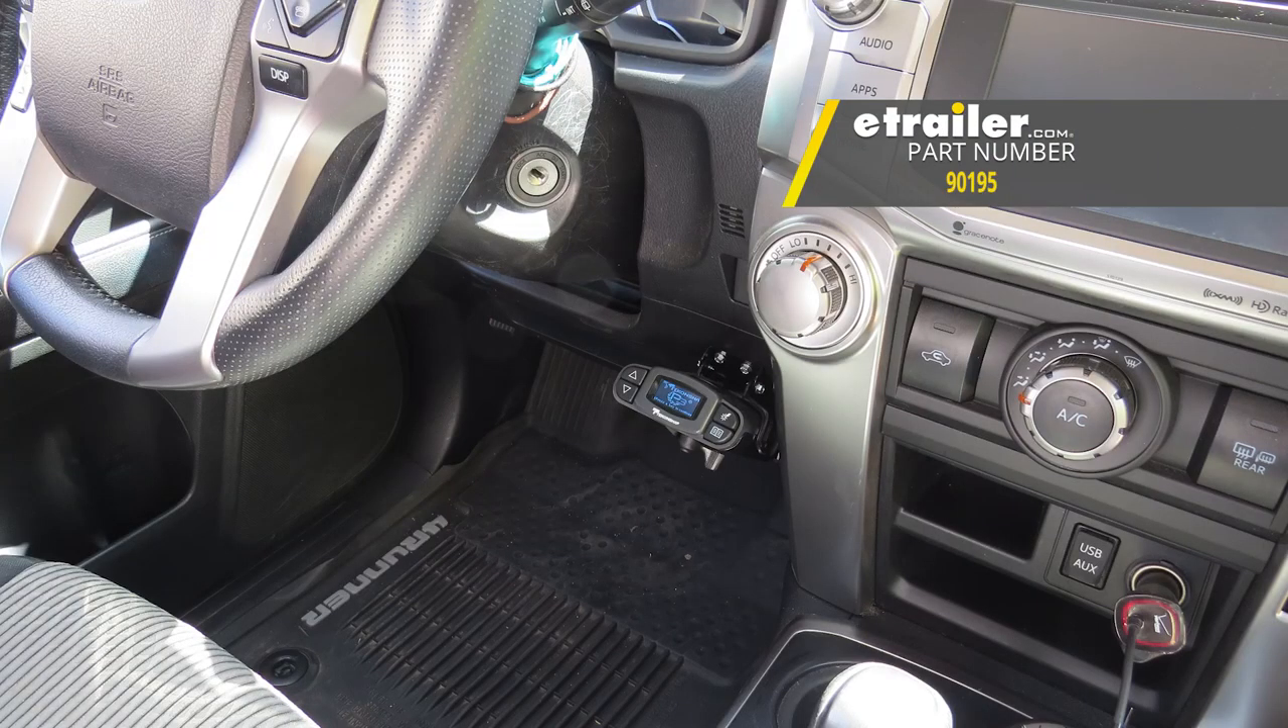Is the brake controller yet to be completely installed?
No.